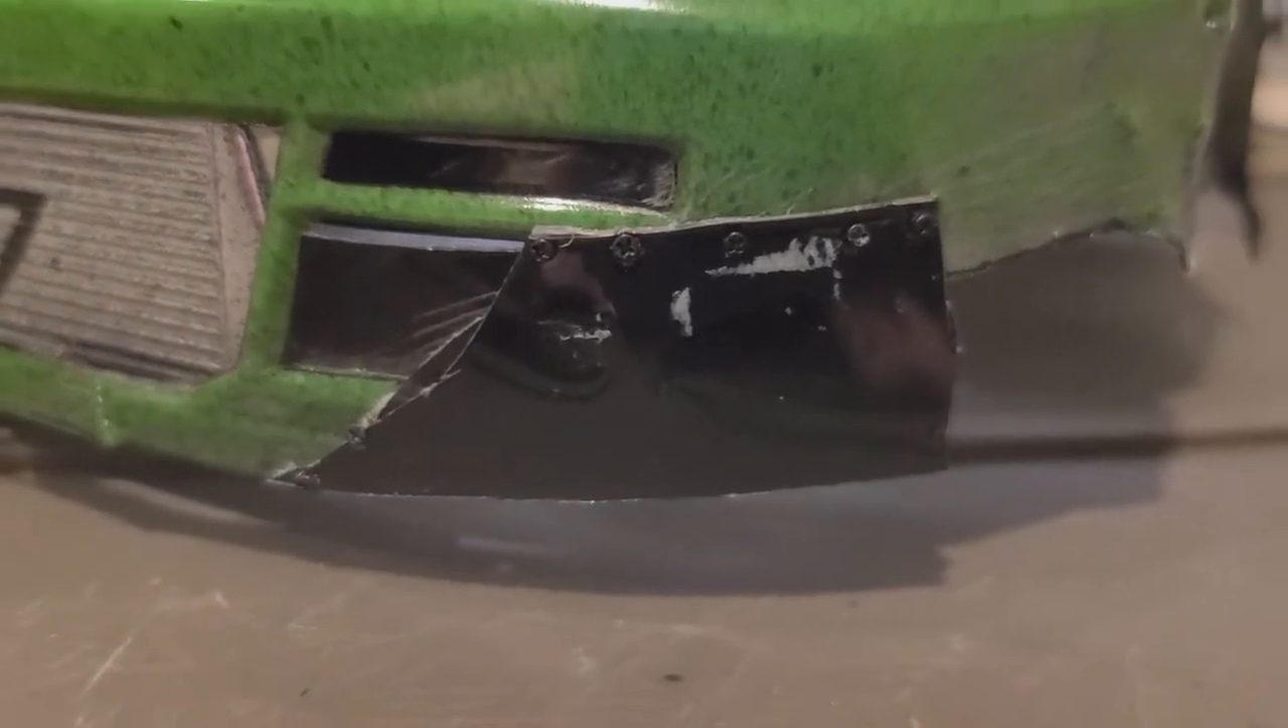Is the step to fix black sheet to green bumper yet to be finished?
No.